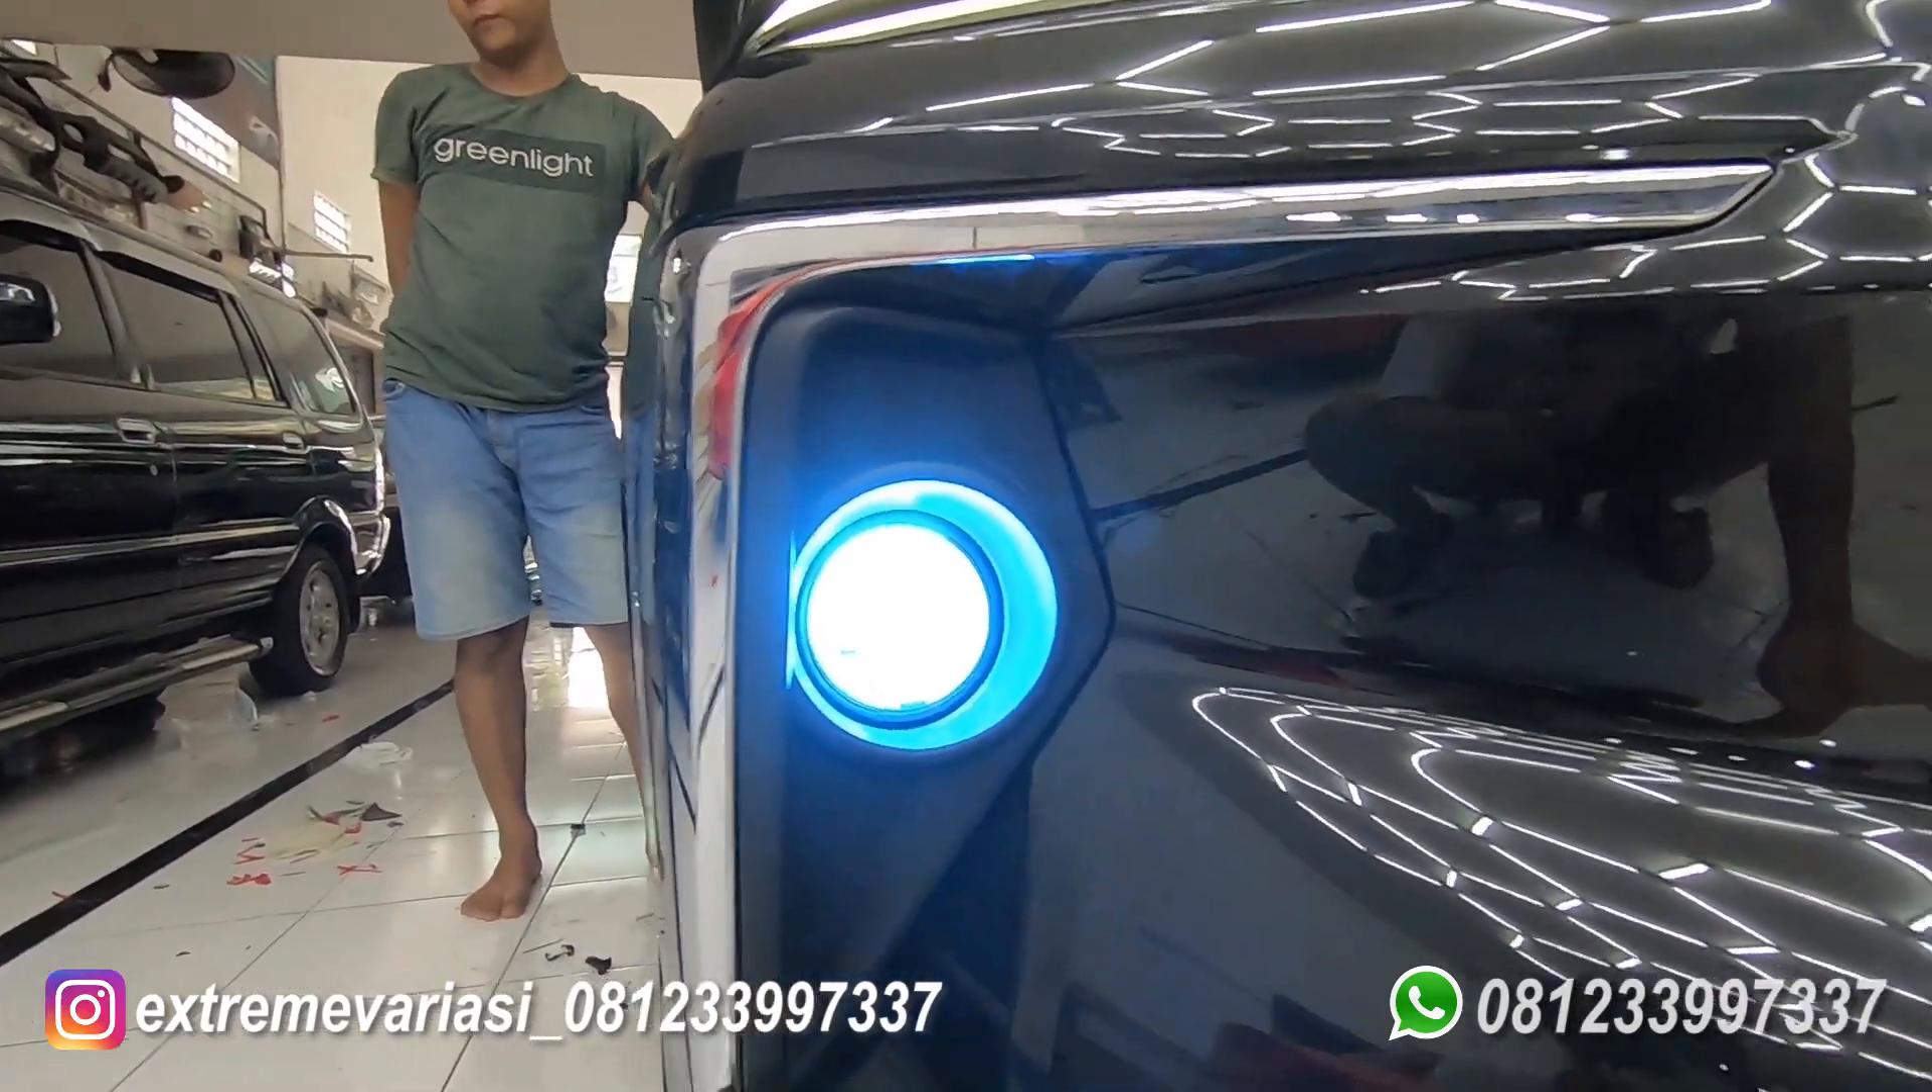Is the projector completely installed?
Yes.